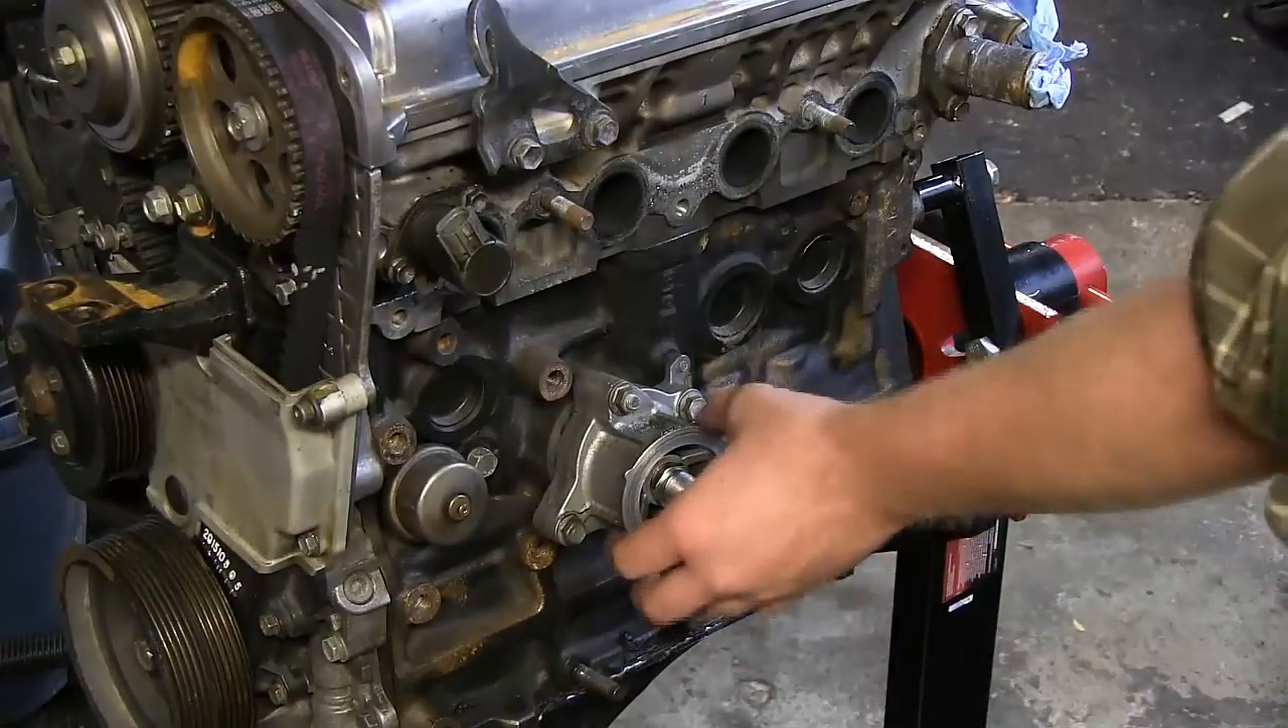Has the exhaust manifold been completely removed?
Yes.